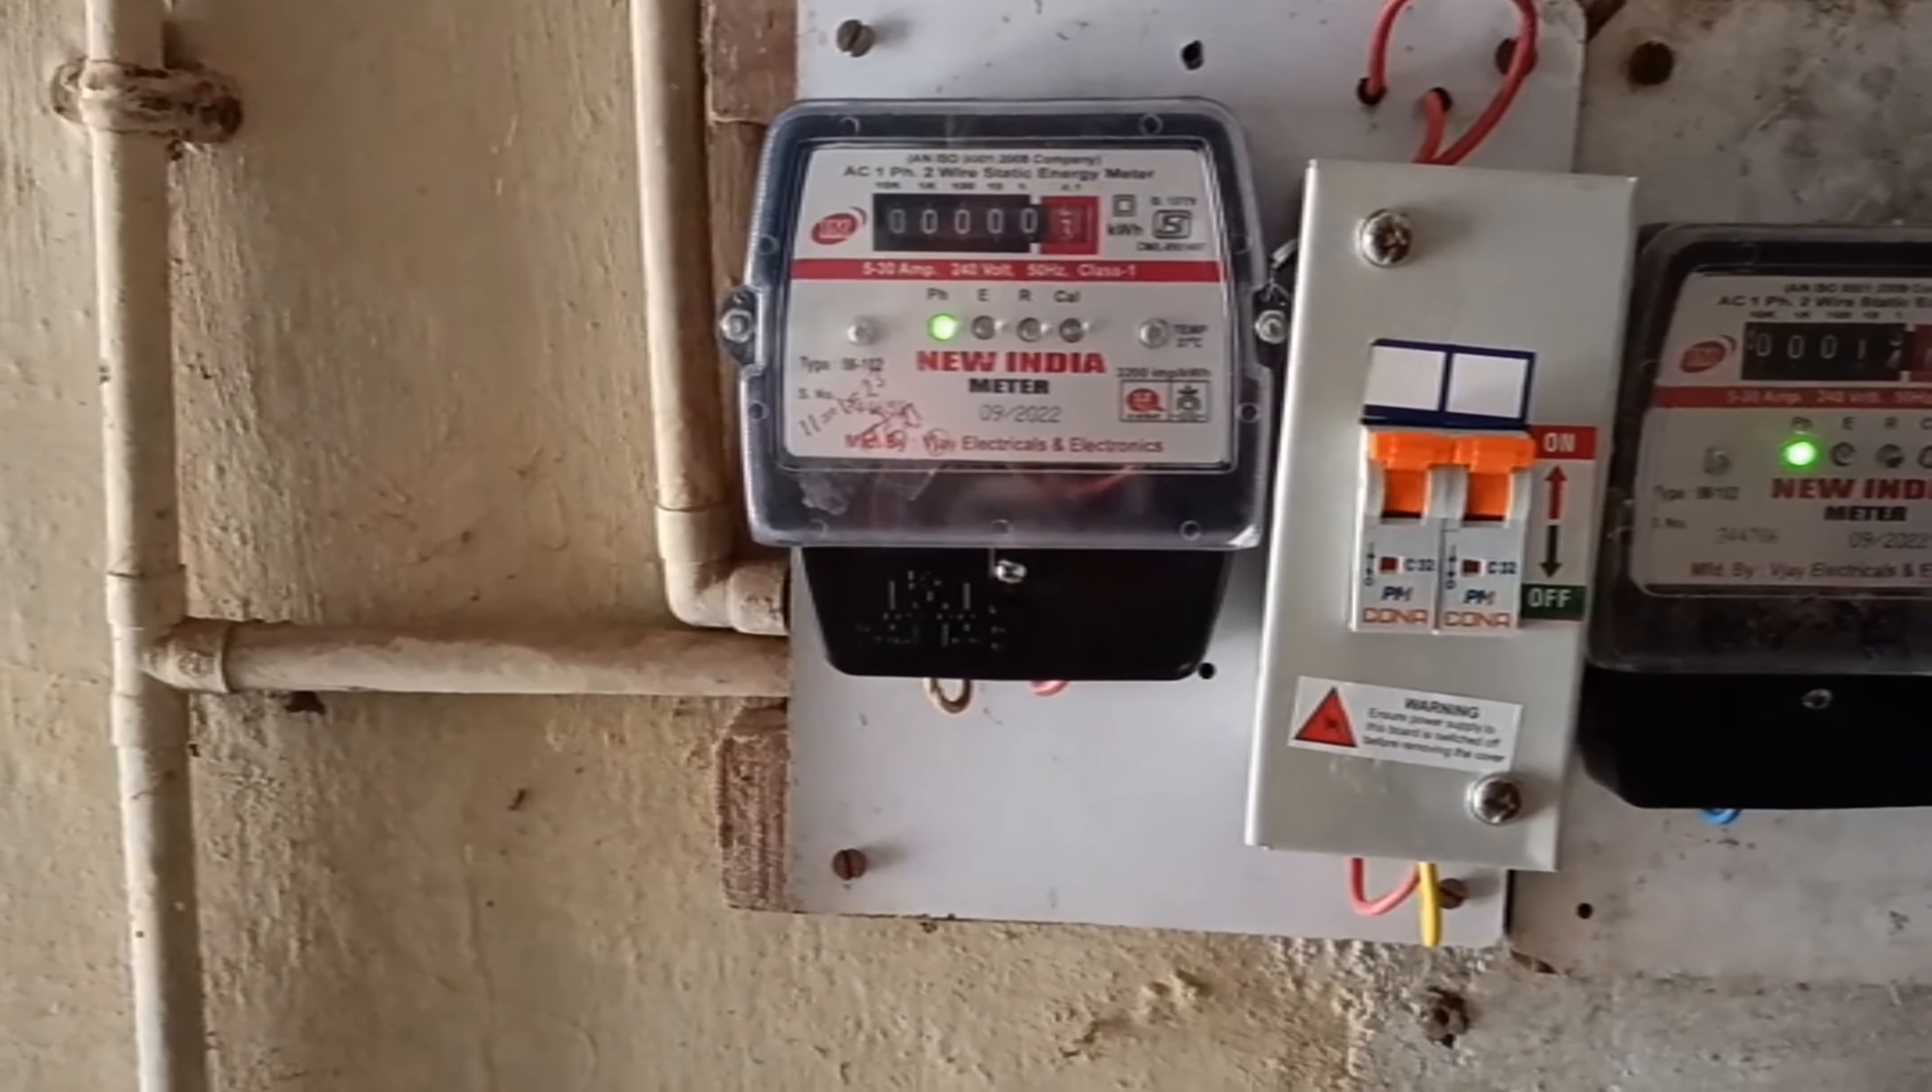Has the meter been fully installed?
Yes.